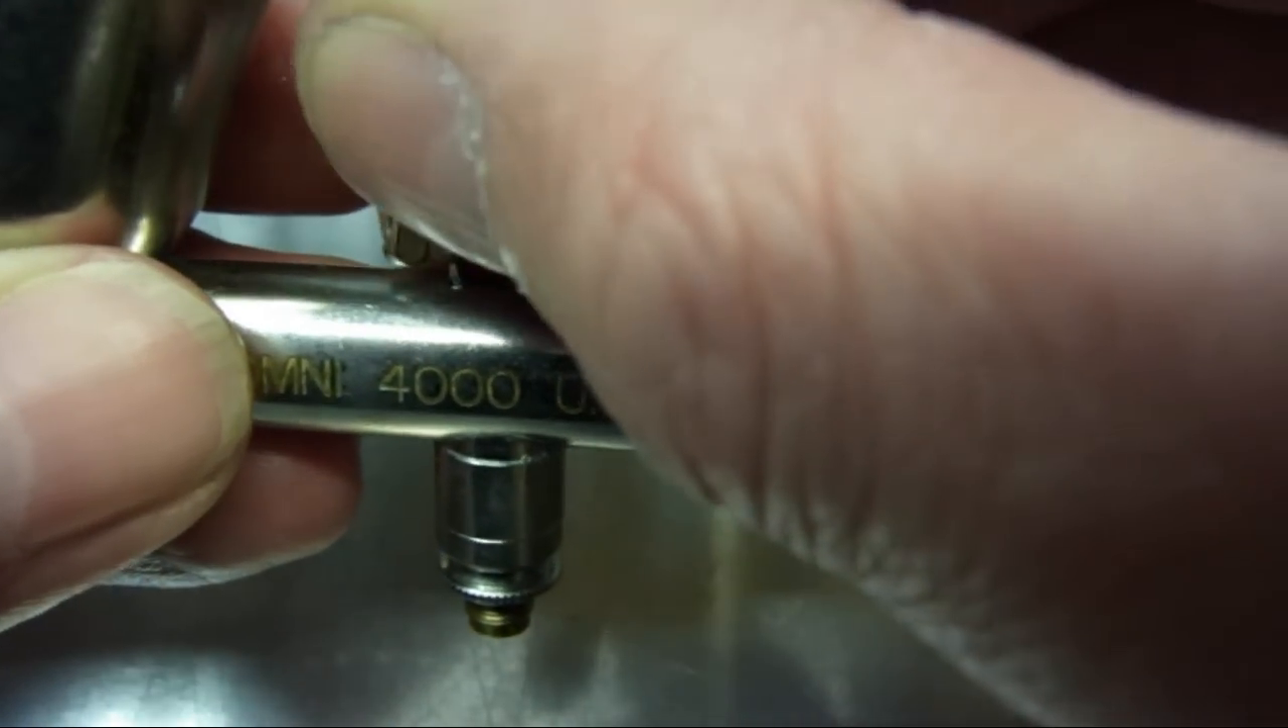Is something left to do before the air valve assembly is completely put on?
No.